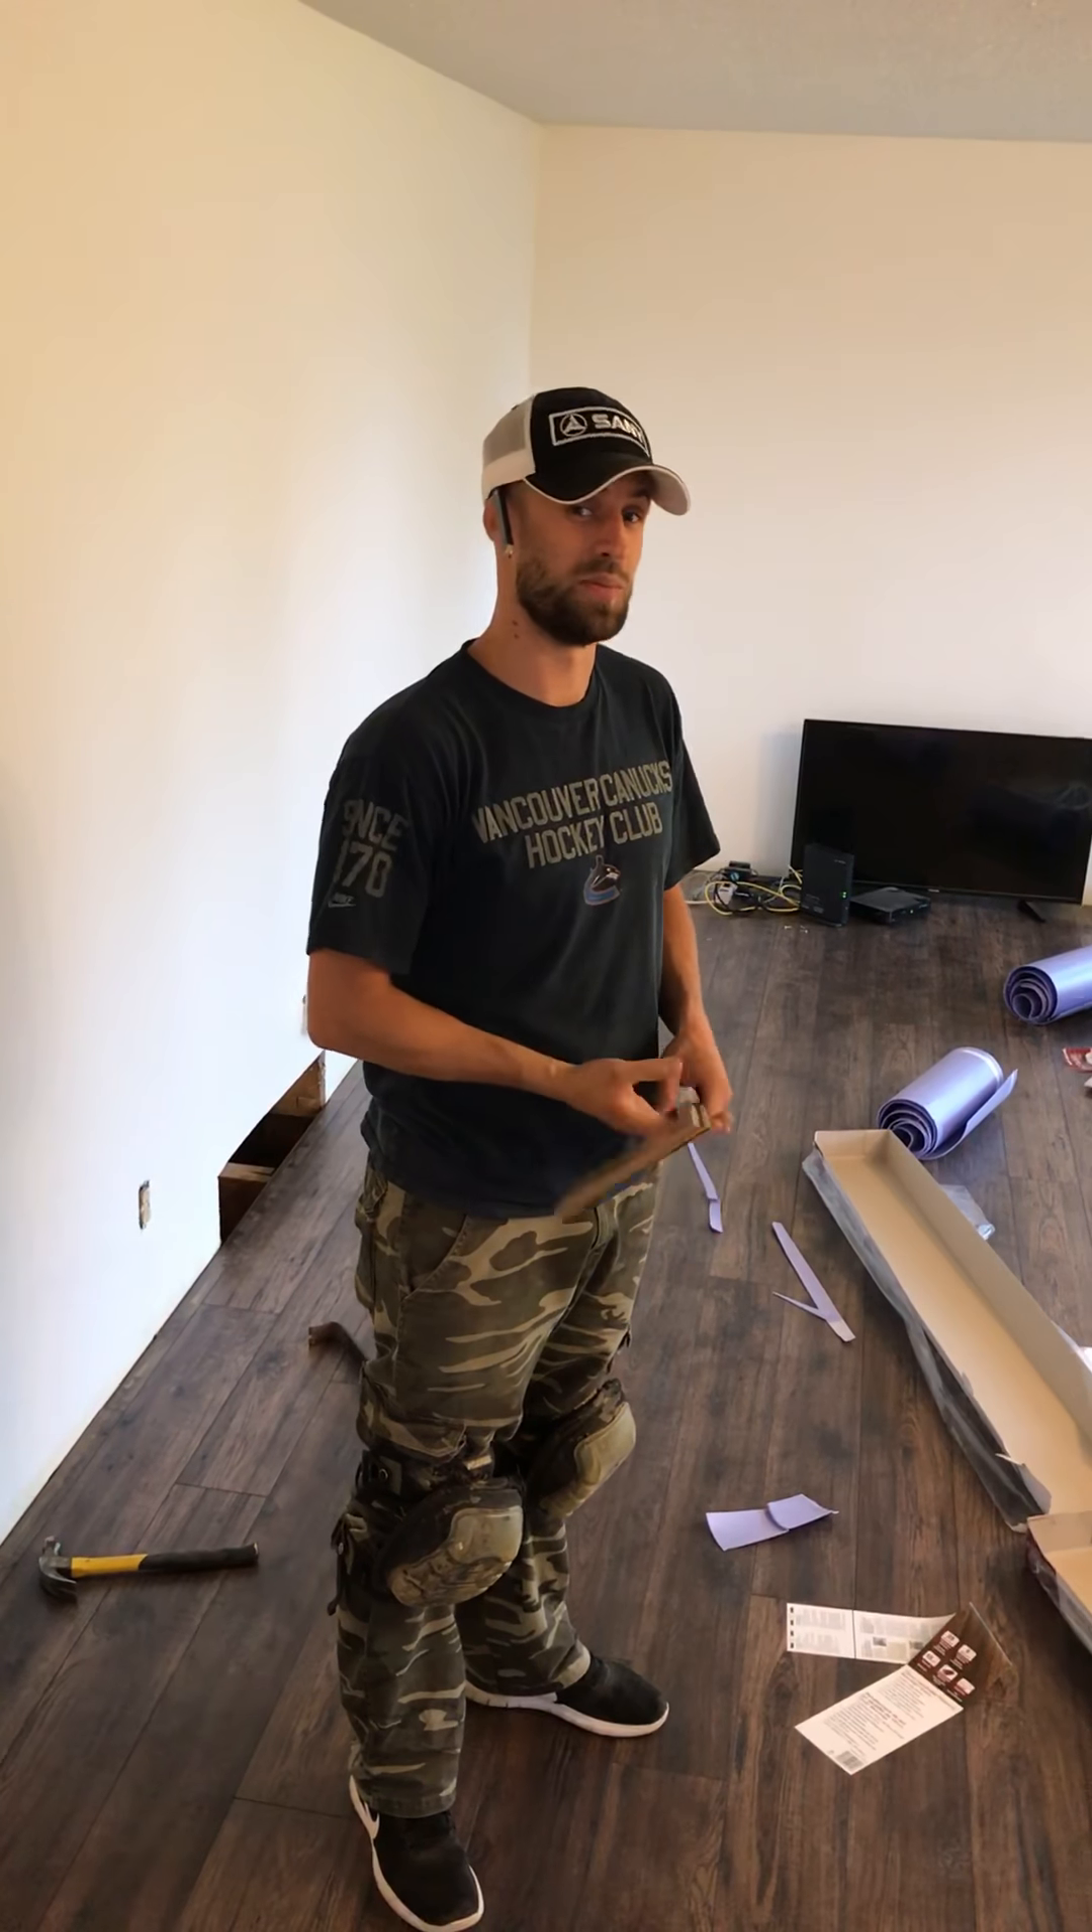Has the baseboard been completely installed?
No.